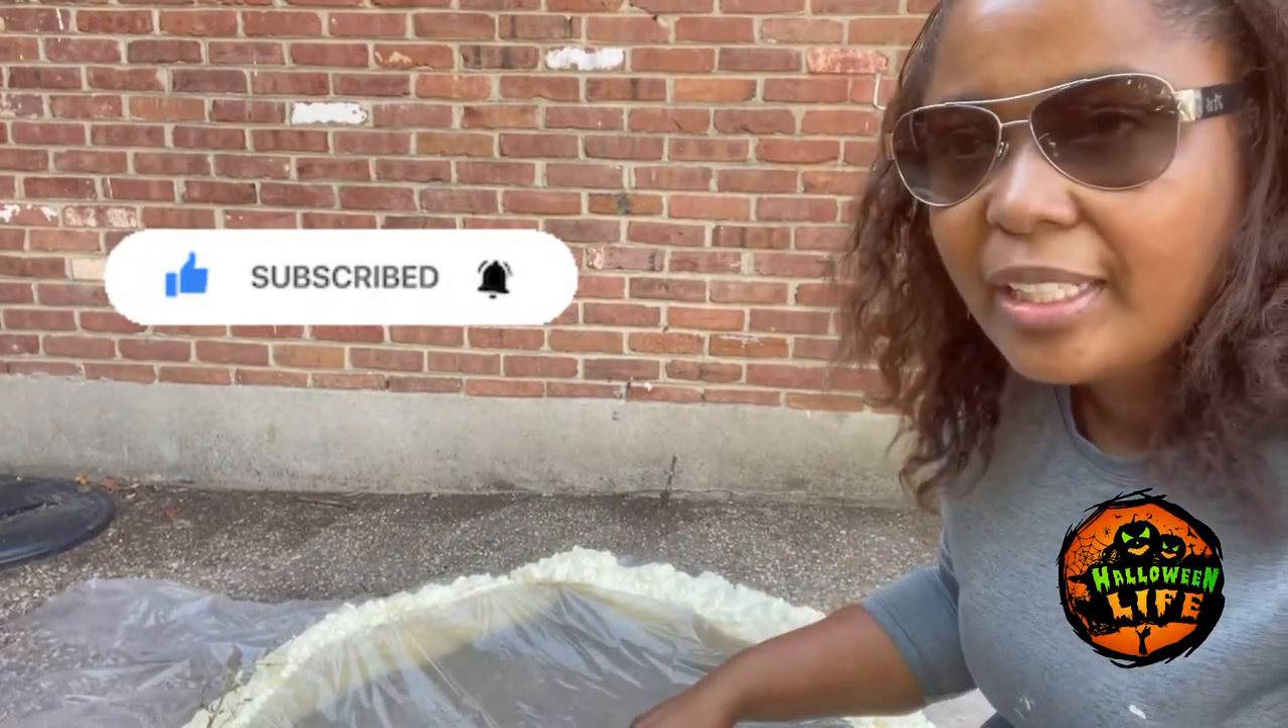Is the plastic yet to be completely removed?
Yes.